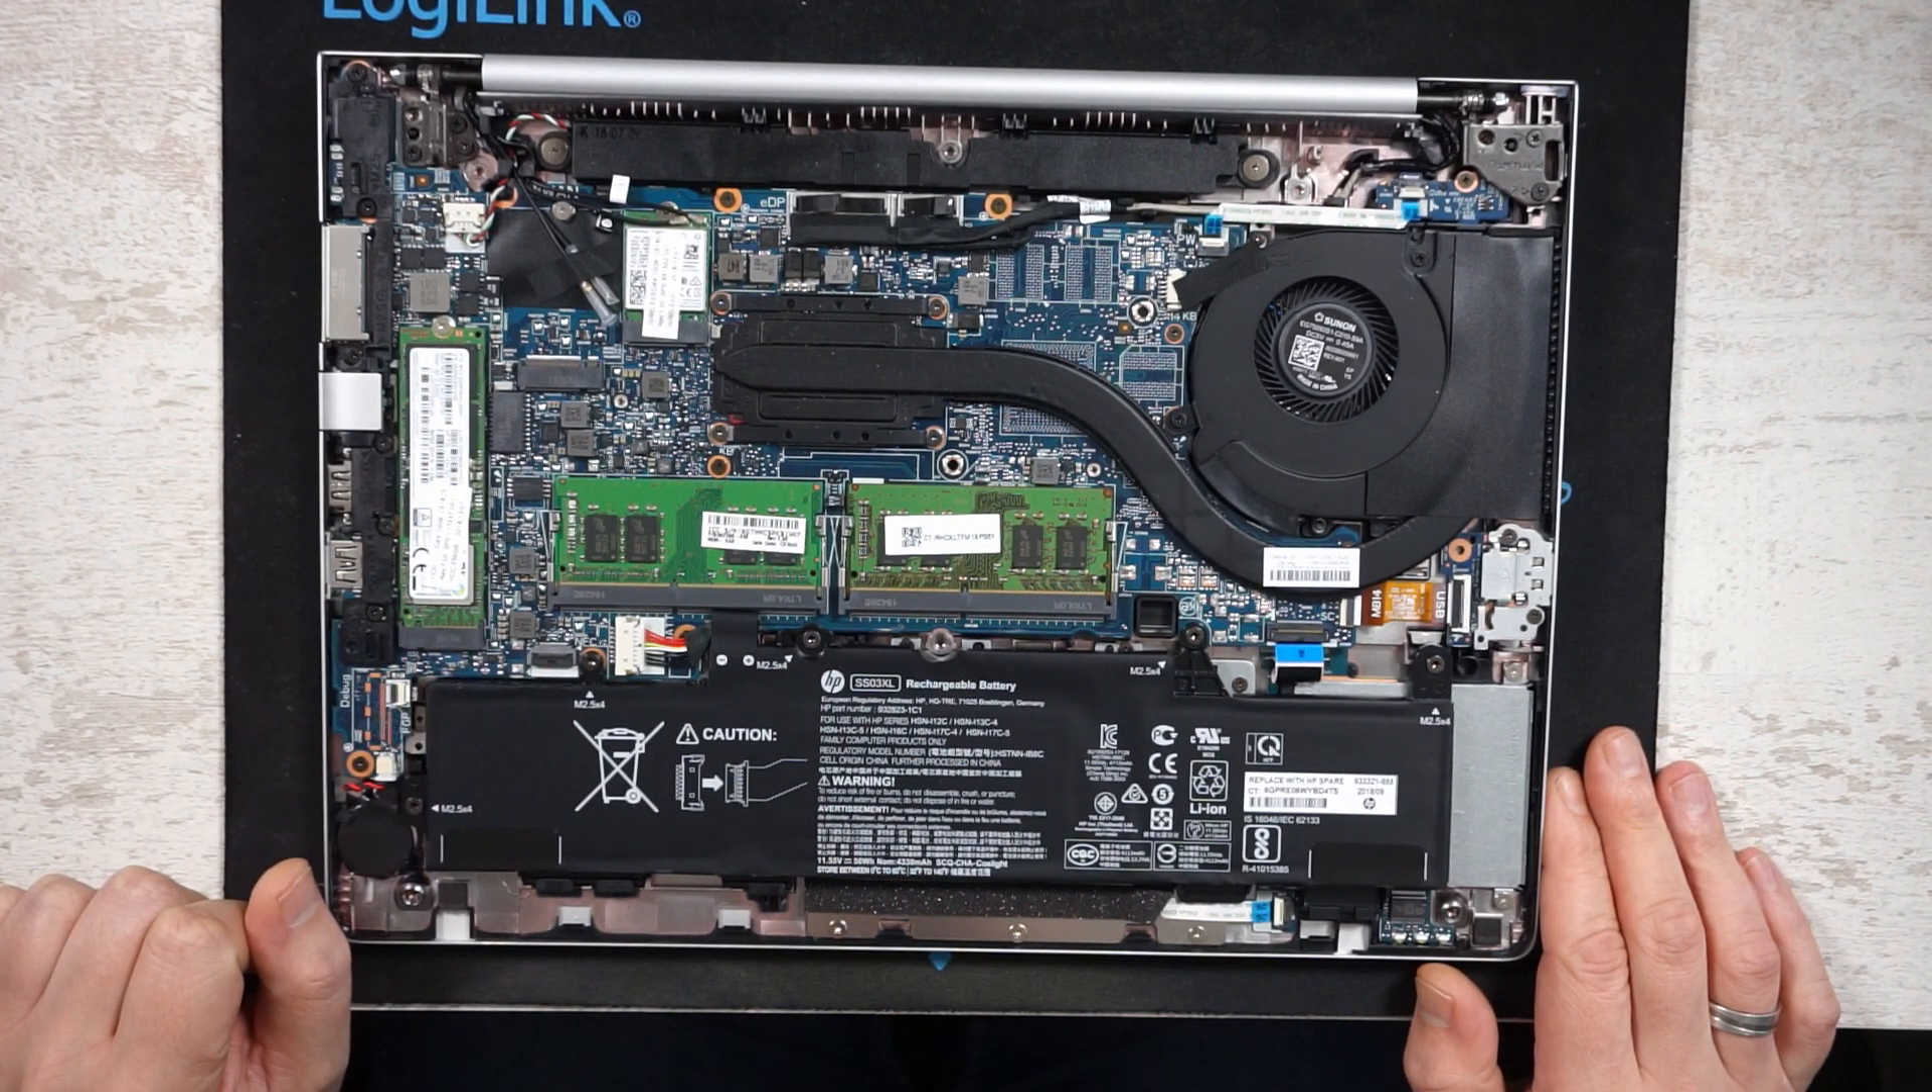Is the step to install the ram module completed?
Yes.